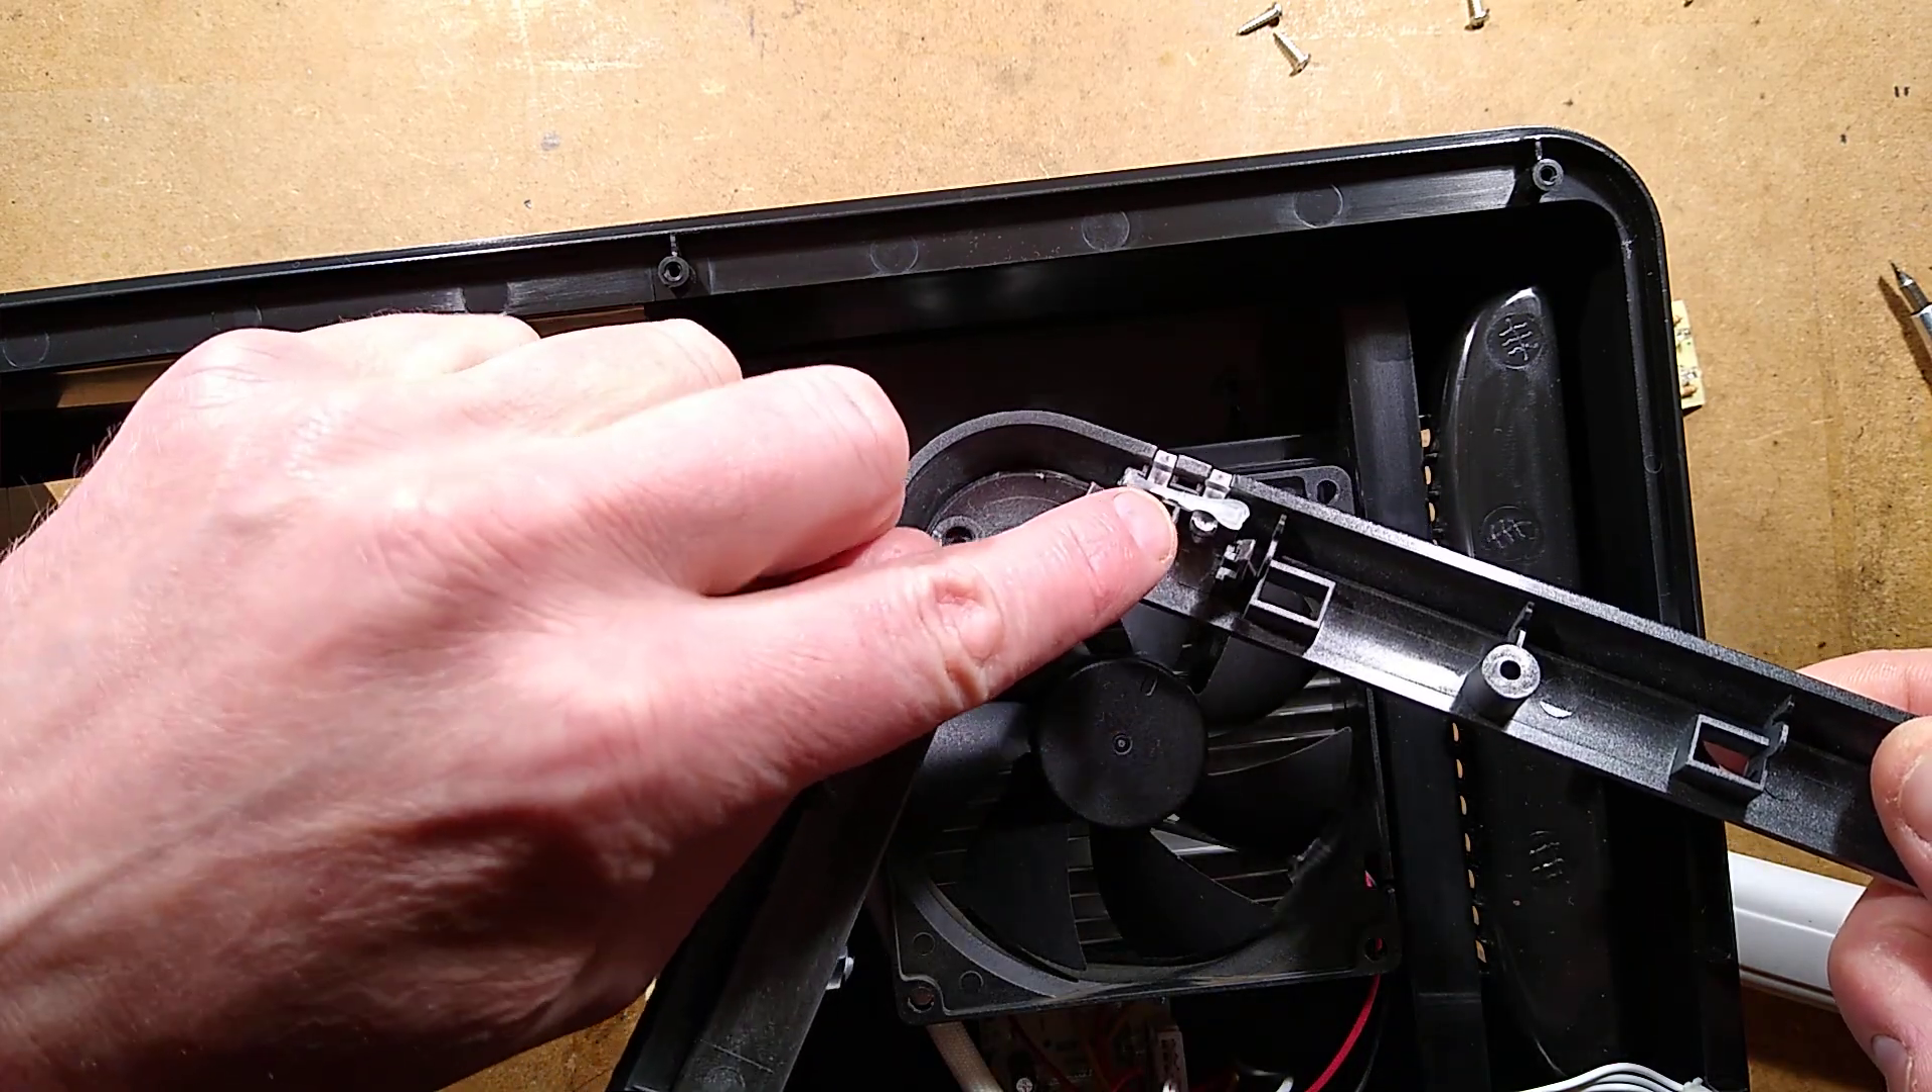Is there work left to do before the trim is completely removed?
No.